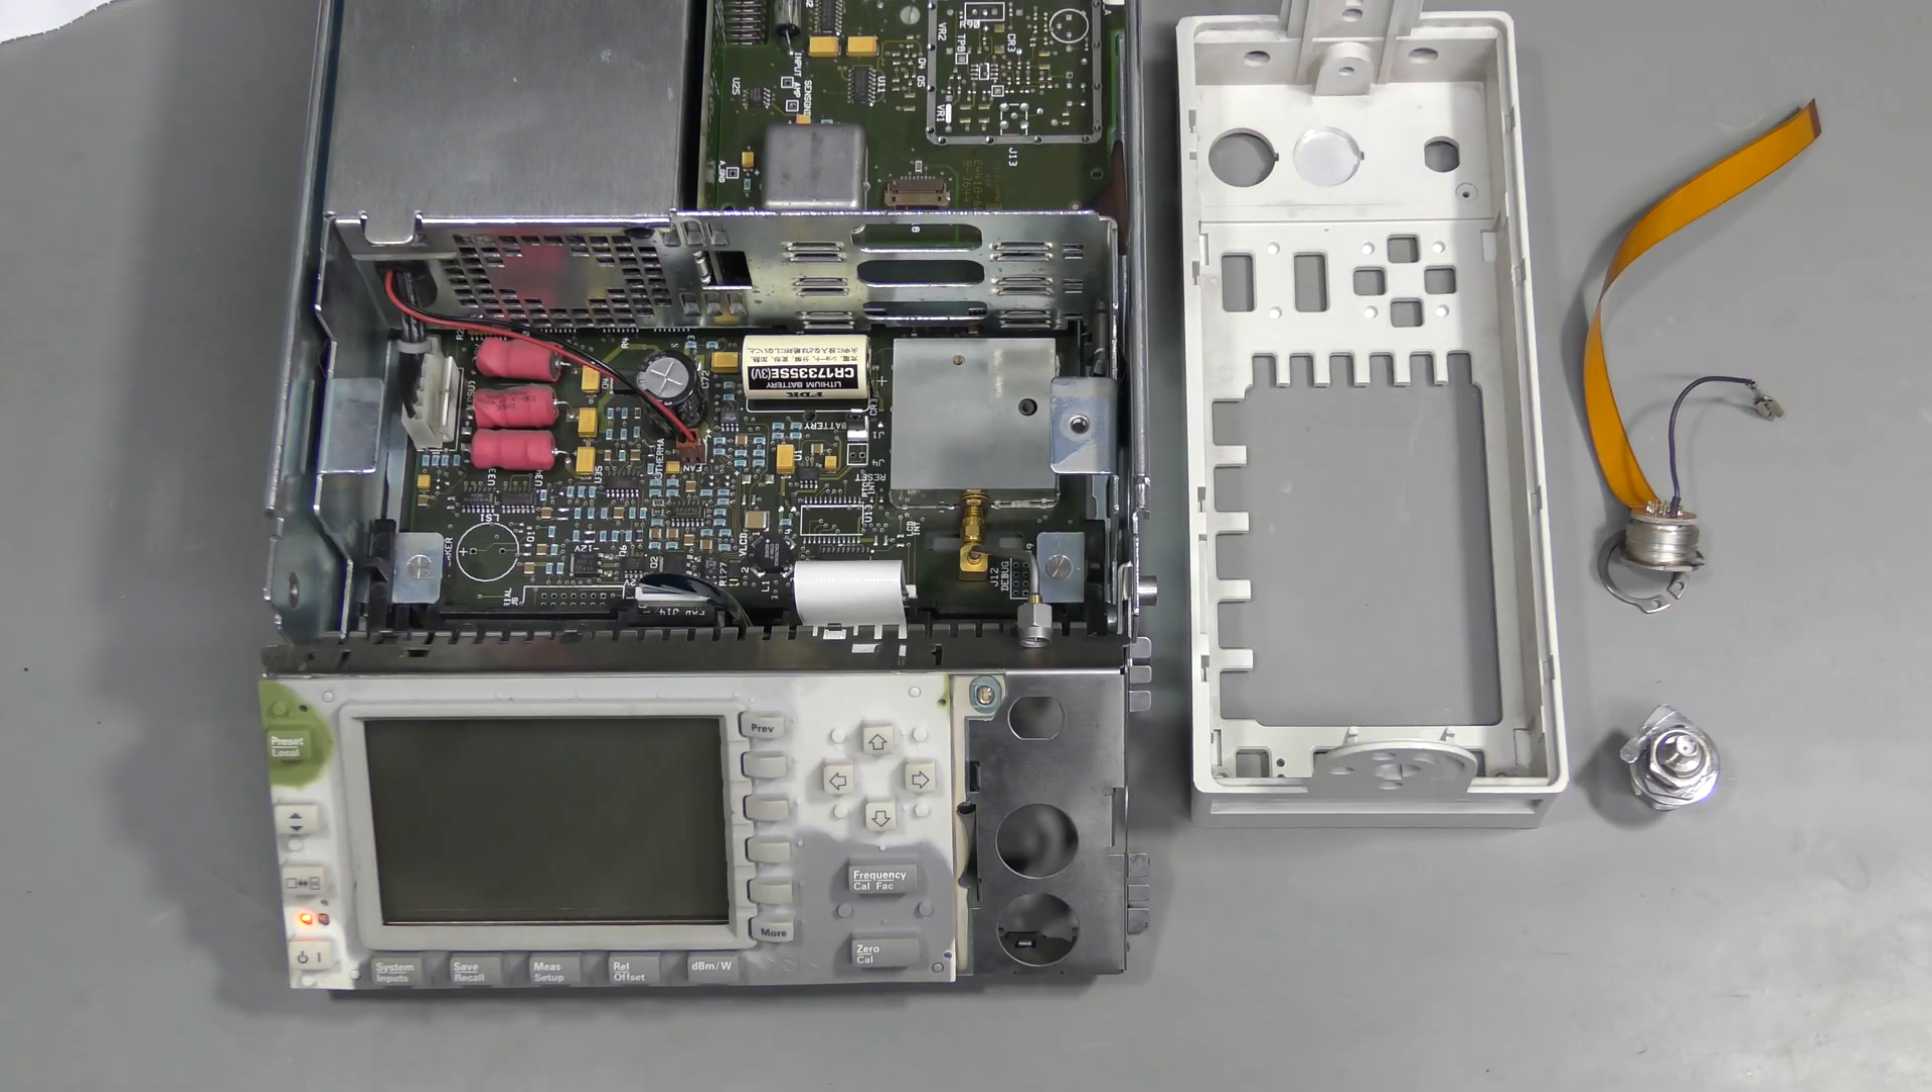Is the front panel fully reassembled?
No.